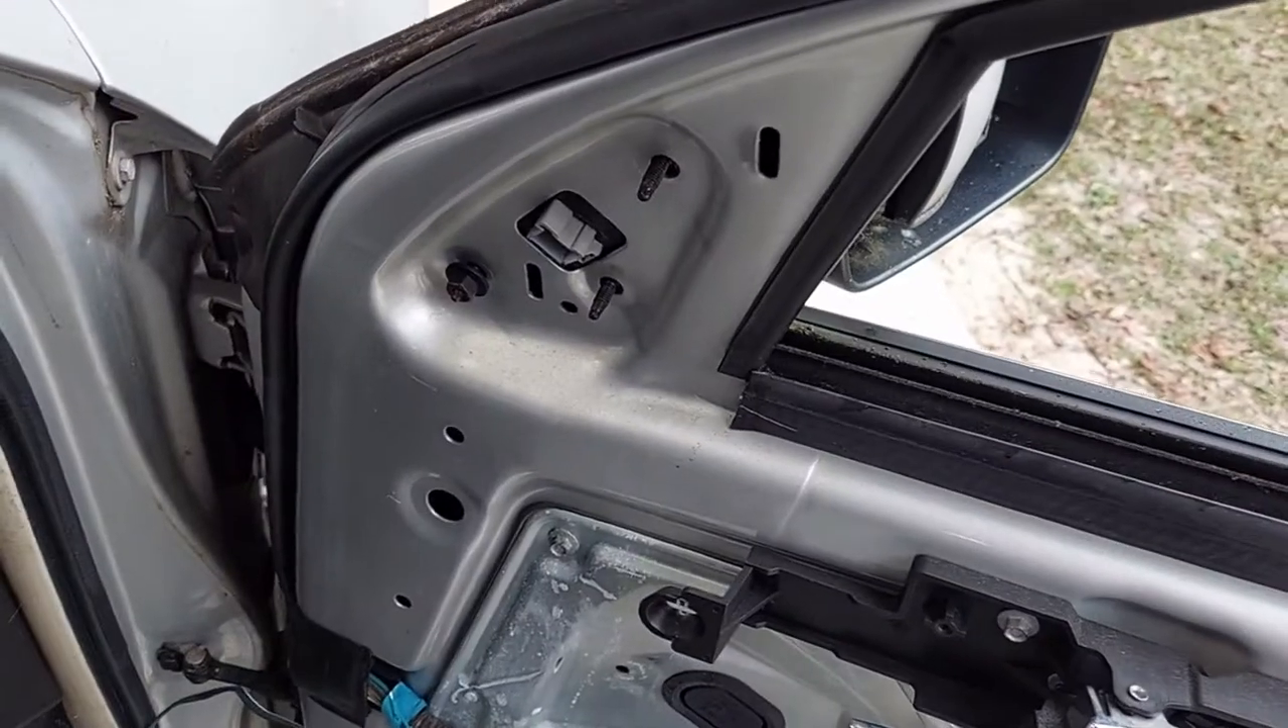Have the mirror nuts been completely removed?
No.